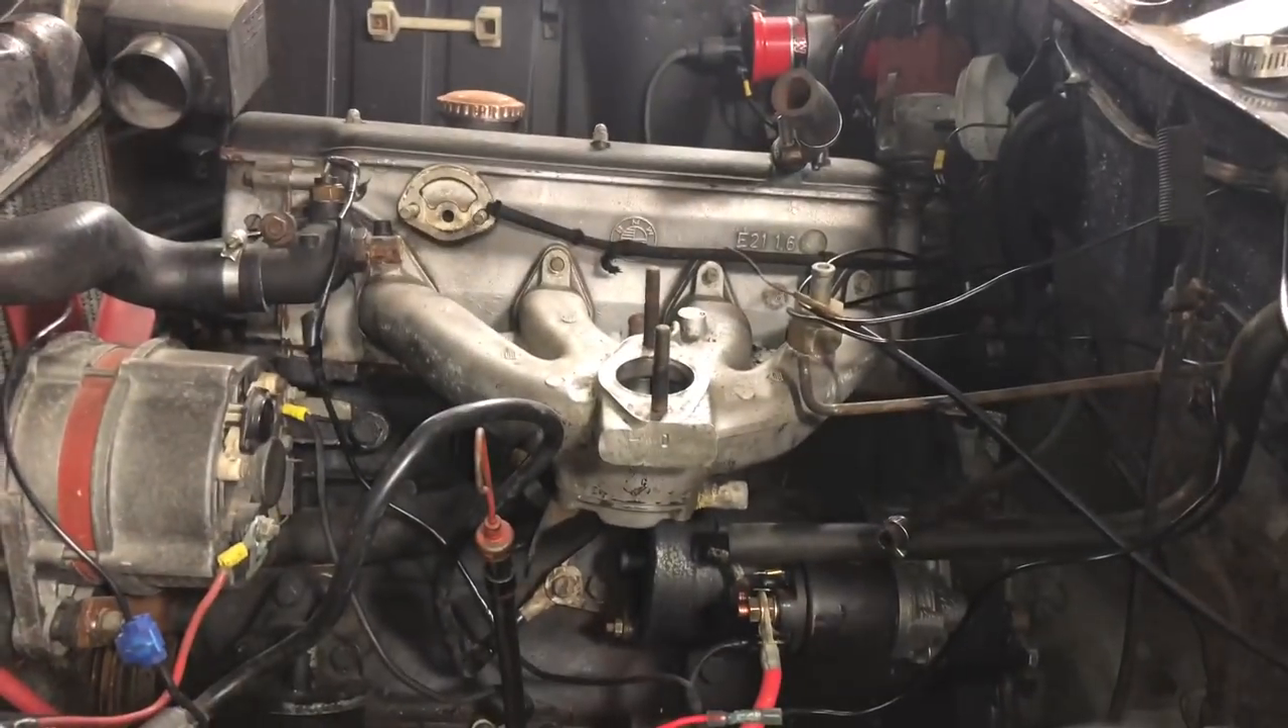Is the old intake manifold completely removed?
No.